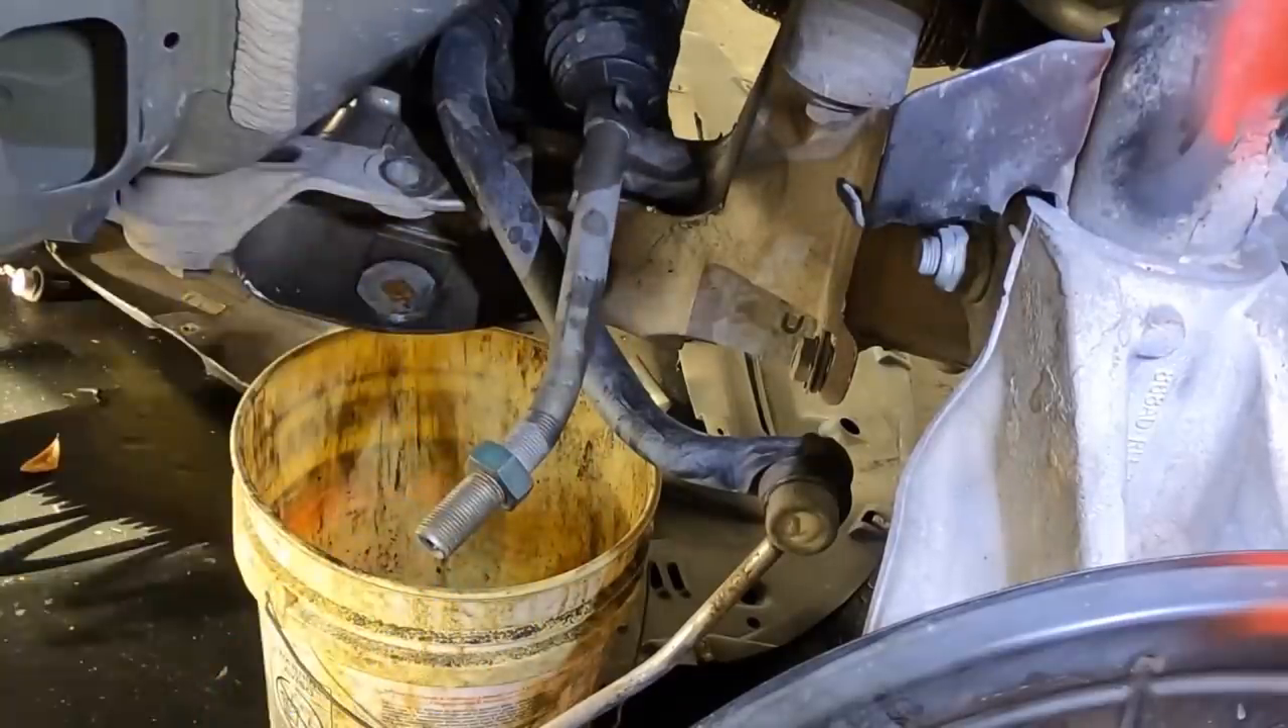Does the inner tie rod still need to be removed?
Yes.